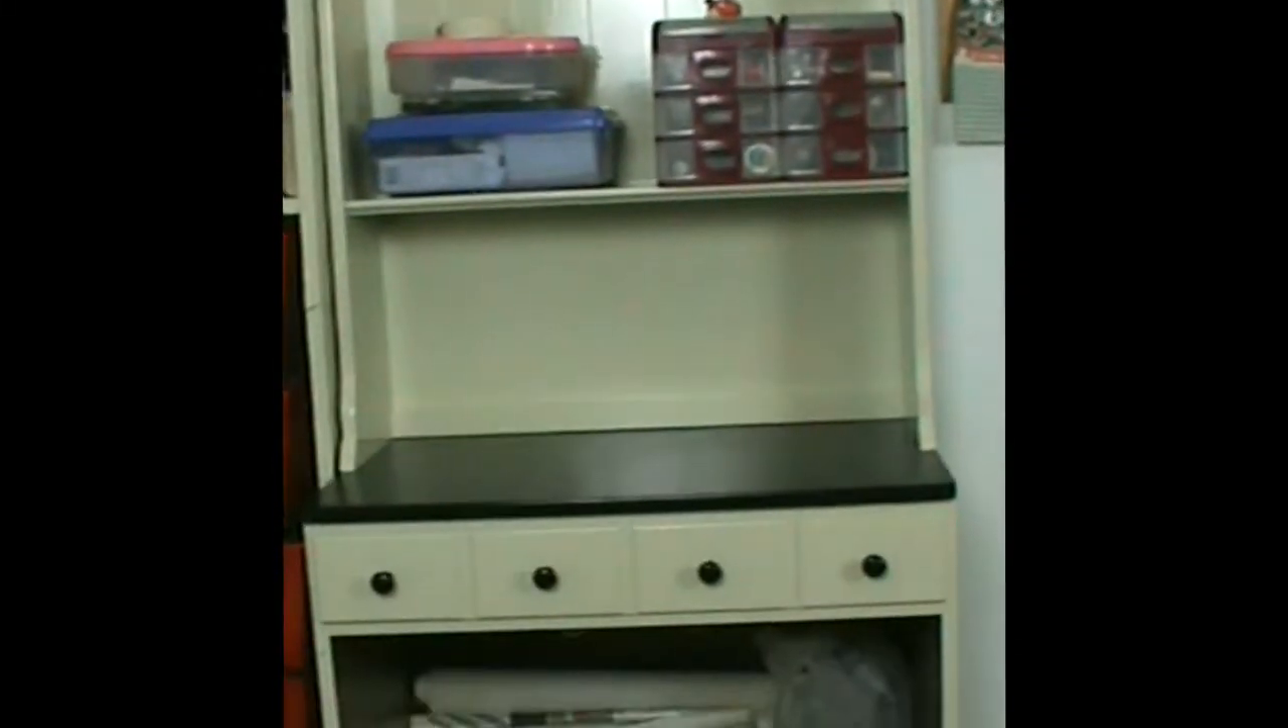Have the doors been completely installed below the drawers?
No.